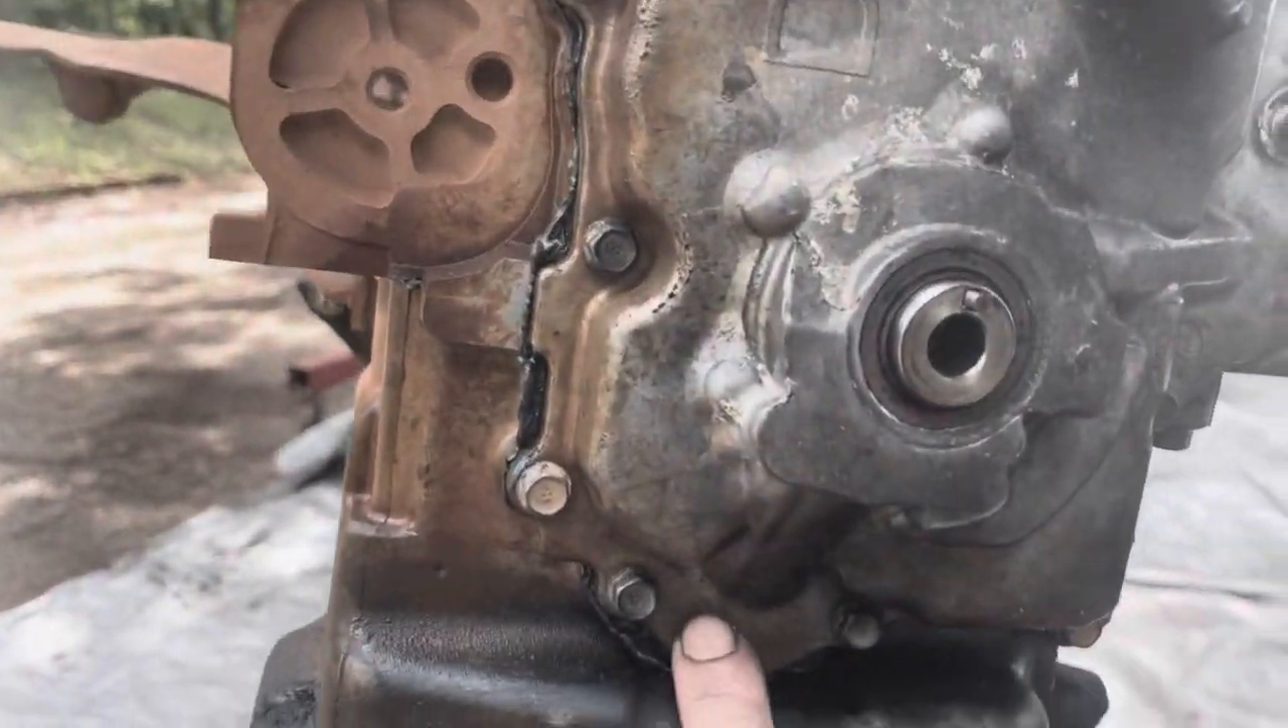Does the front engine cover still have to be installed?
No.